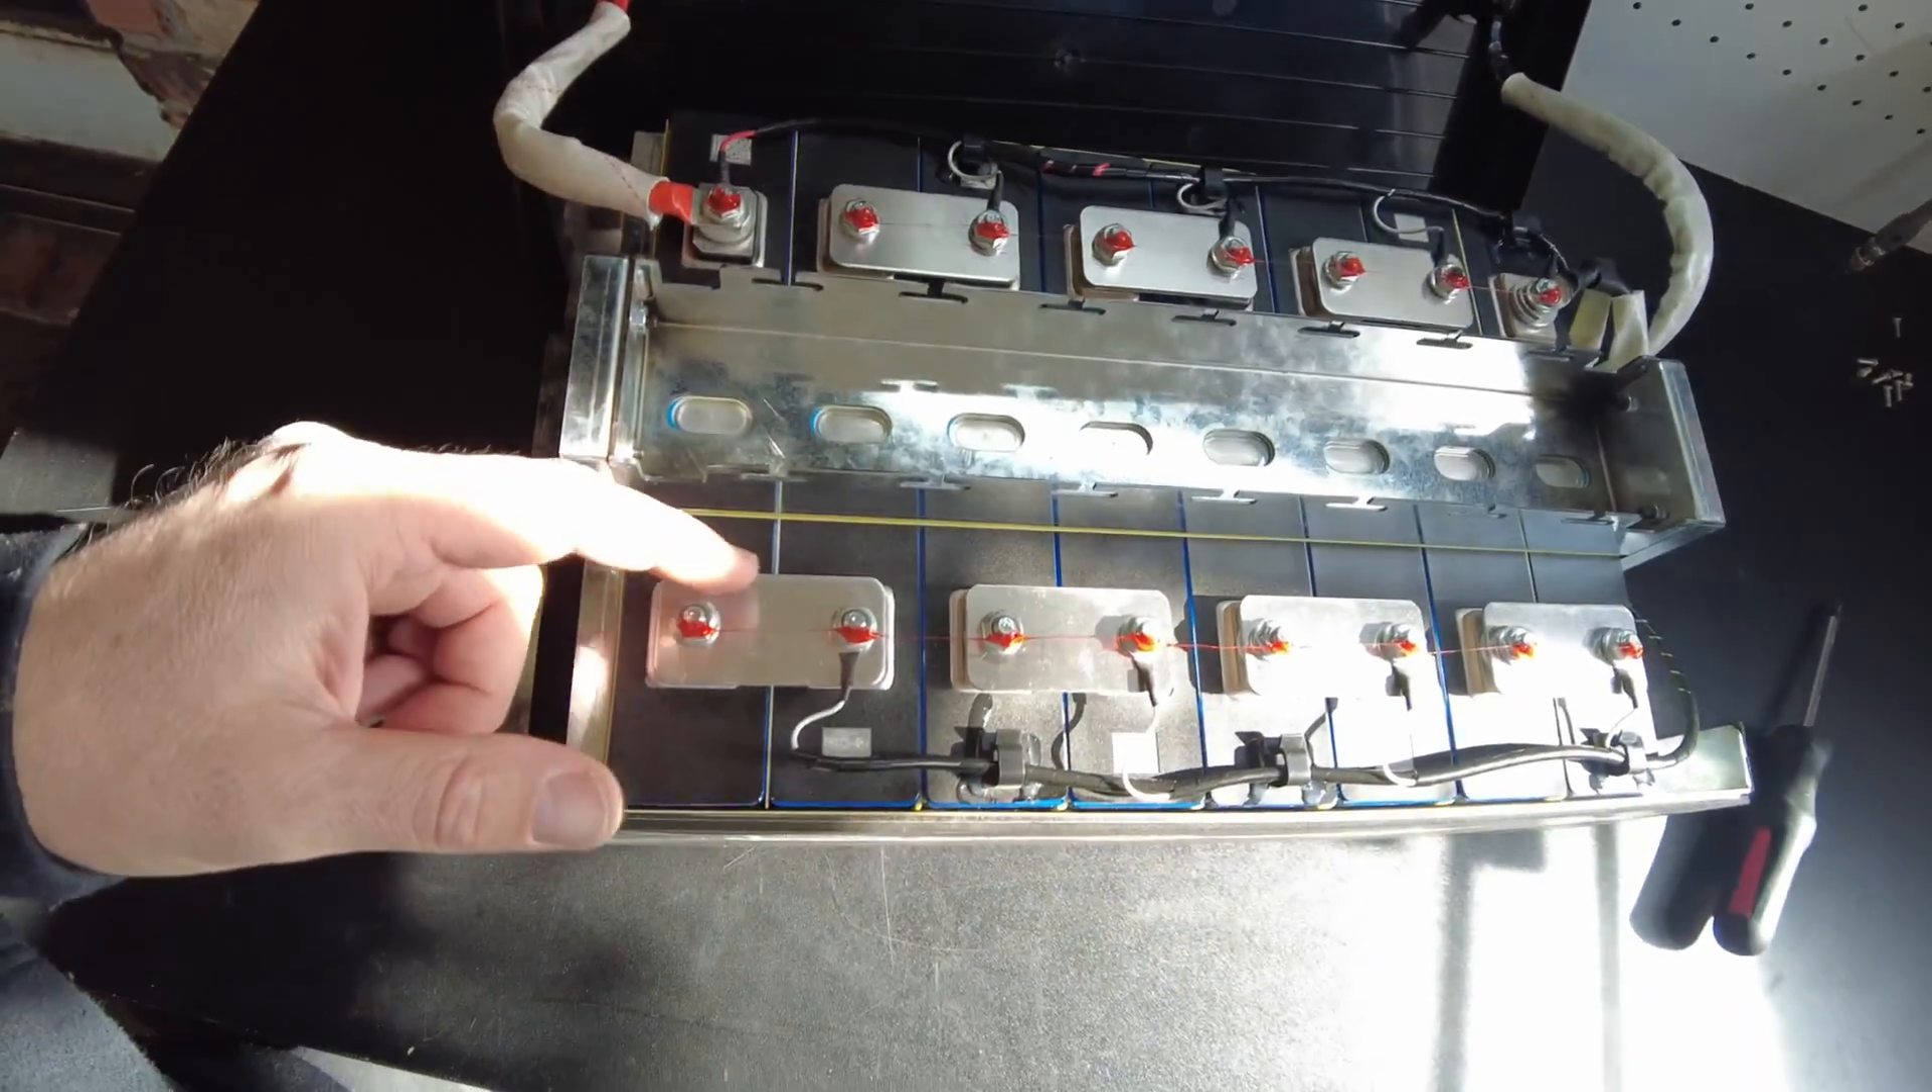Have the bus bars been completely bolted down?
Yes.